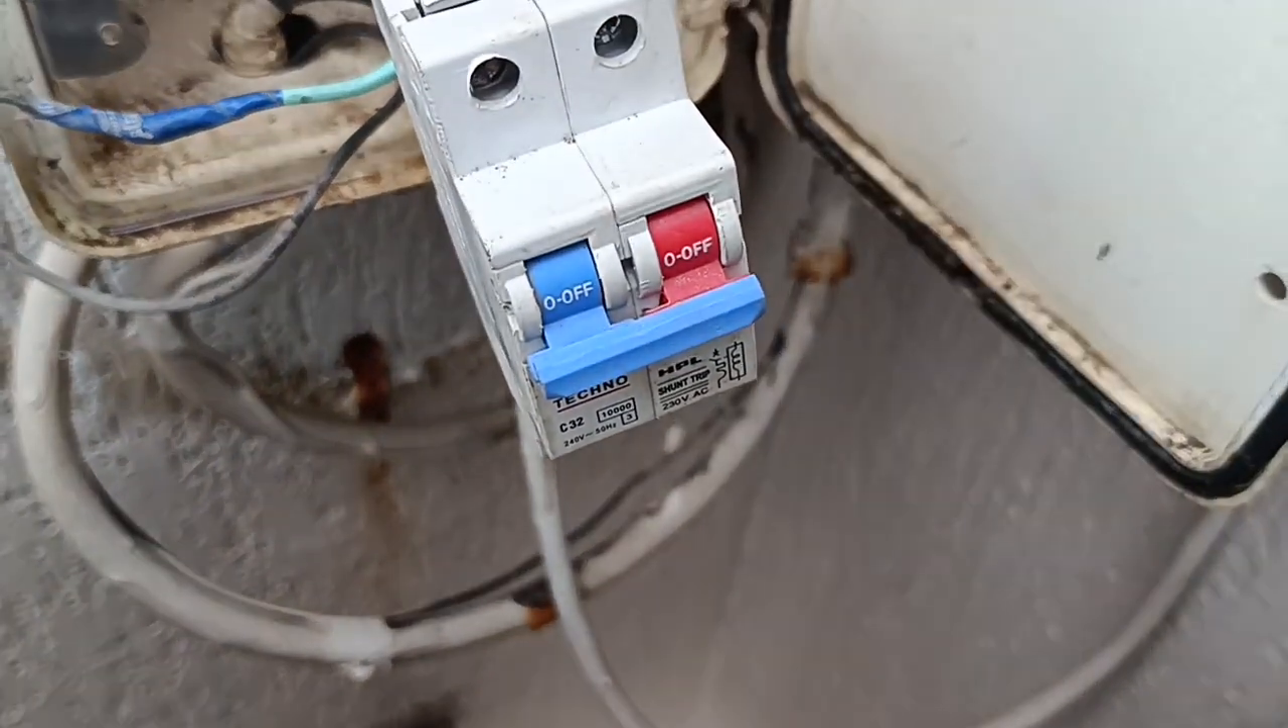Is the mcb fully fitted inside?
No.